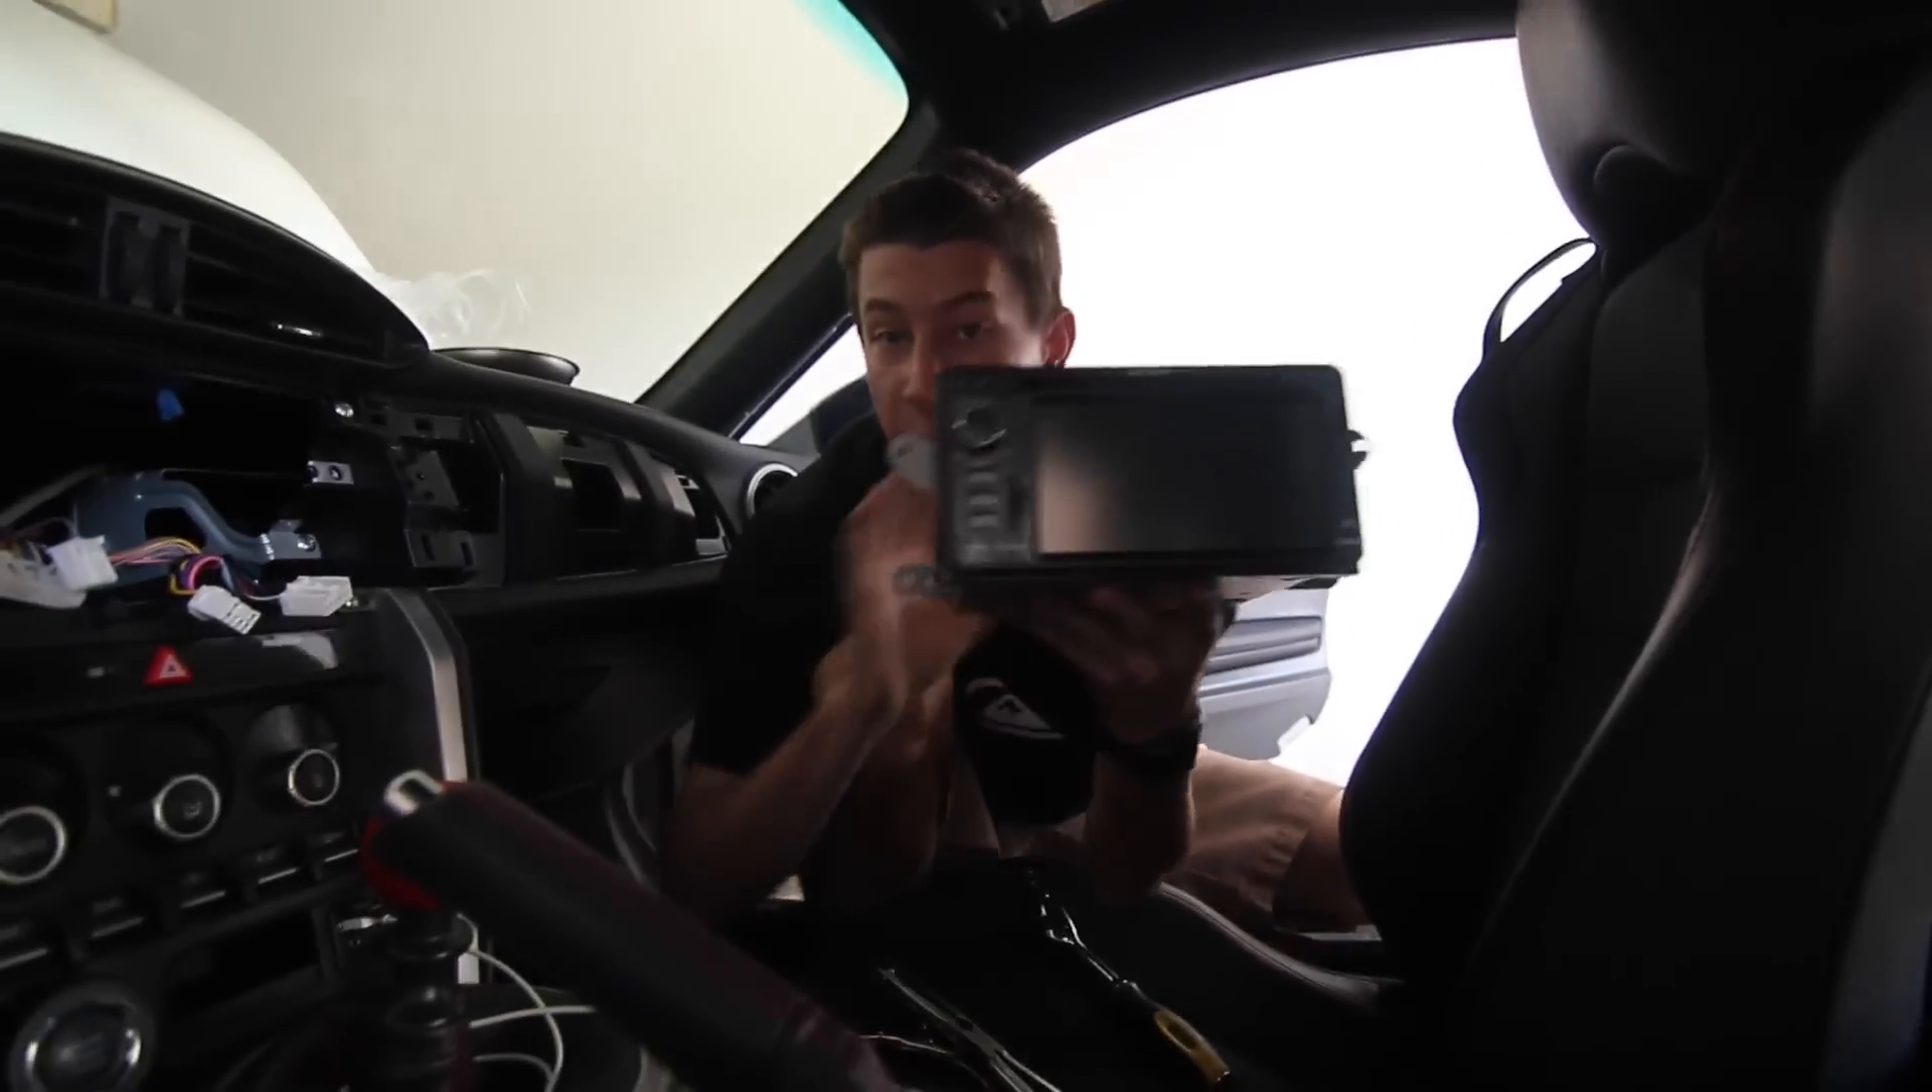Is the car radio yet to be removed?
No.